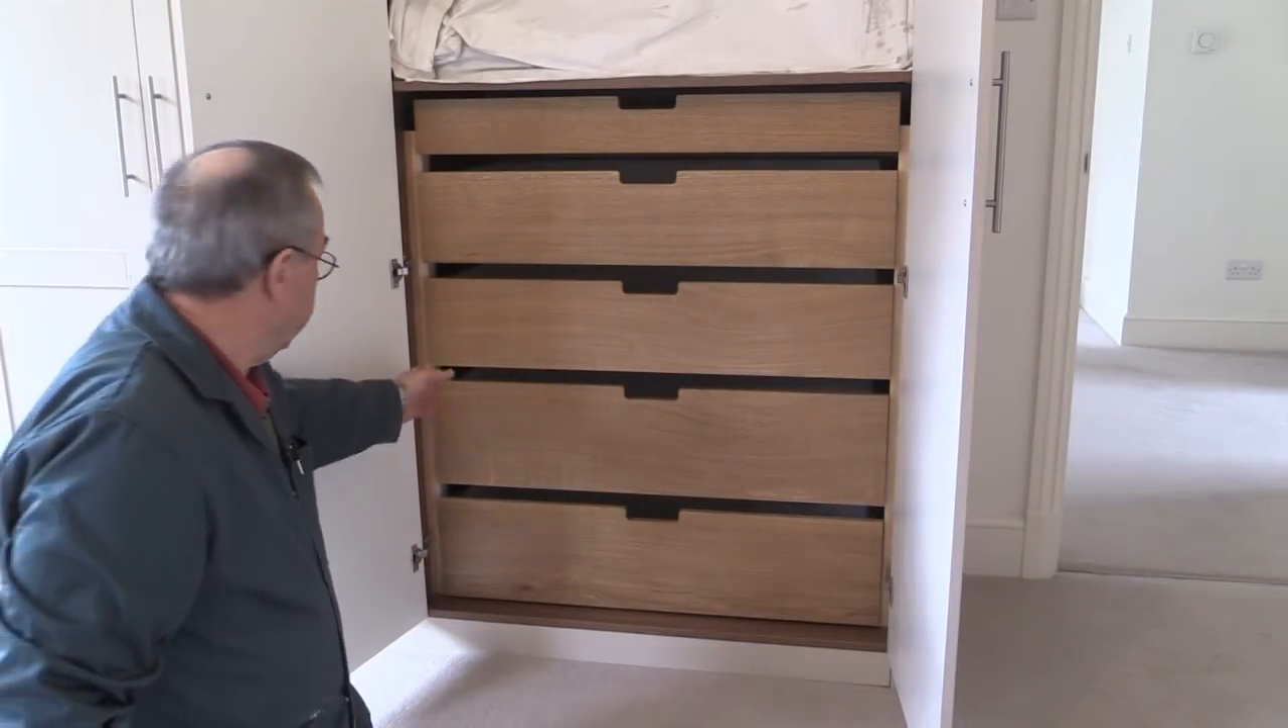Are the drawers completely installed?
Yes.